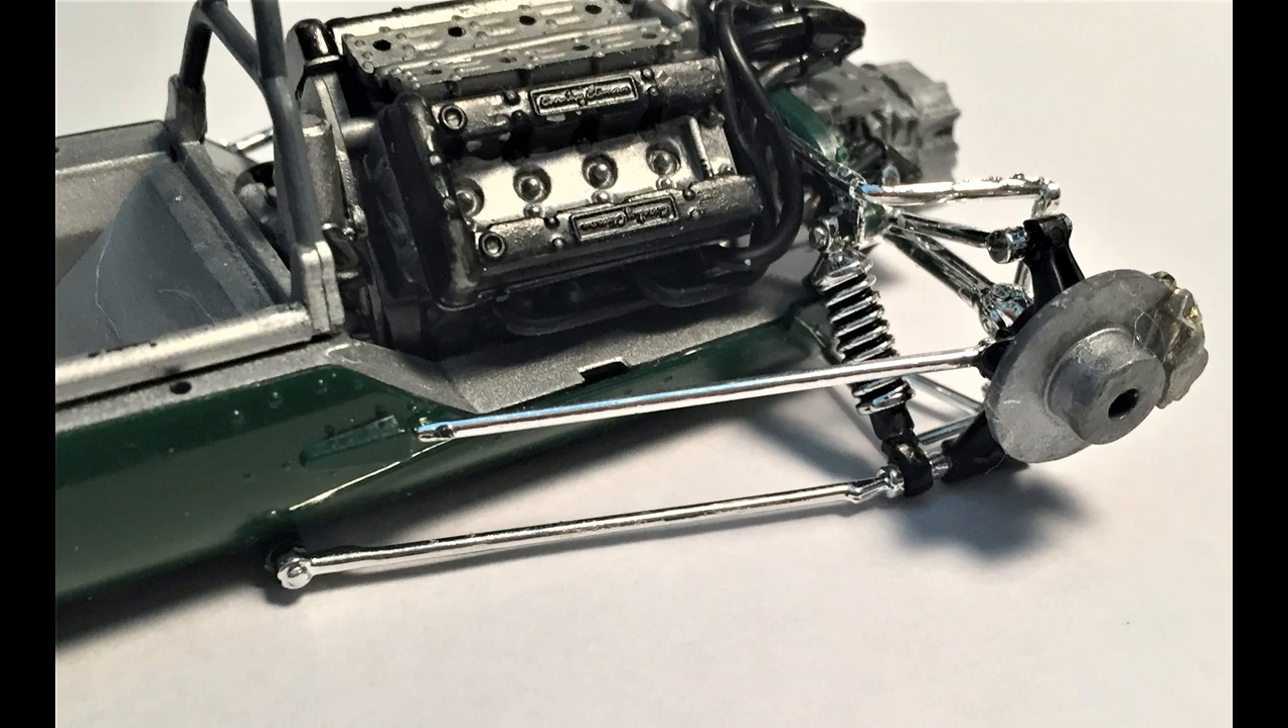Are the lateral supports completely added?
Yes.